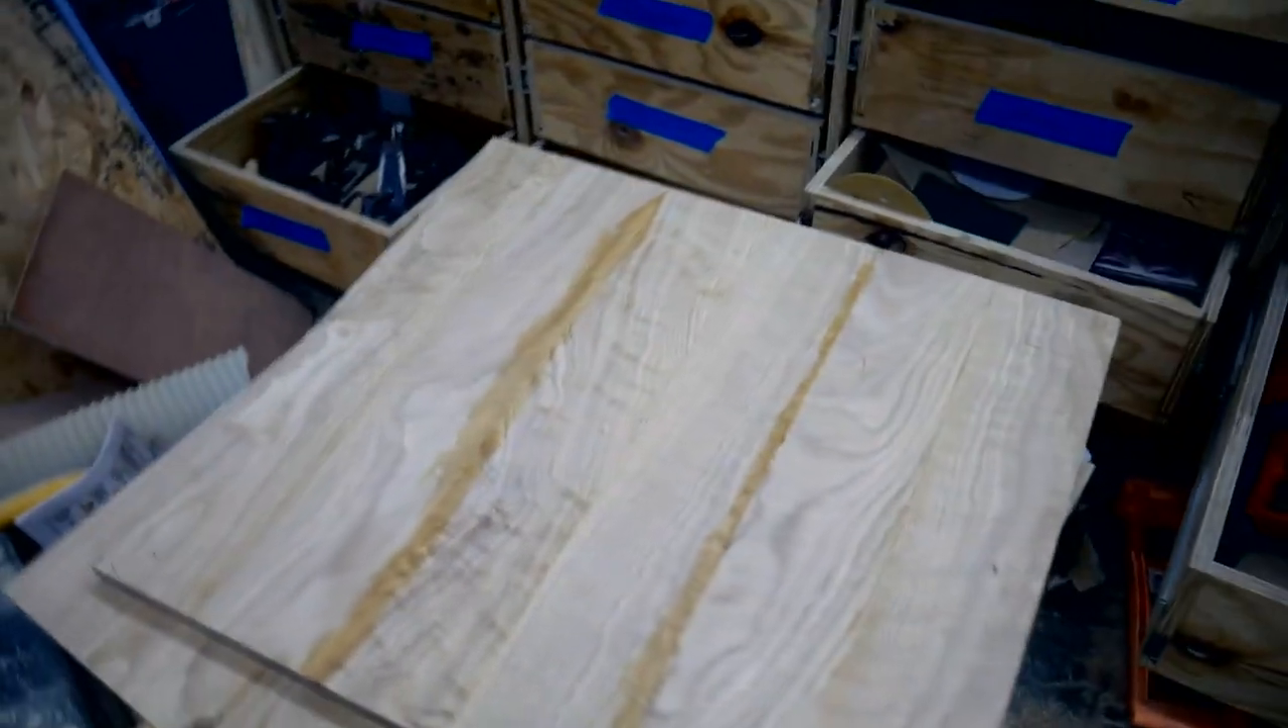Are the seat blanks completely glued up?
Yes.